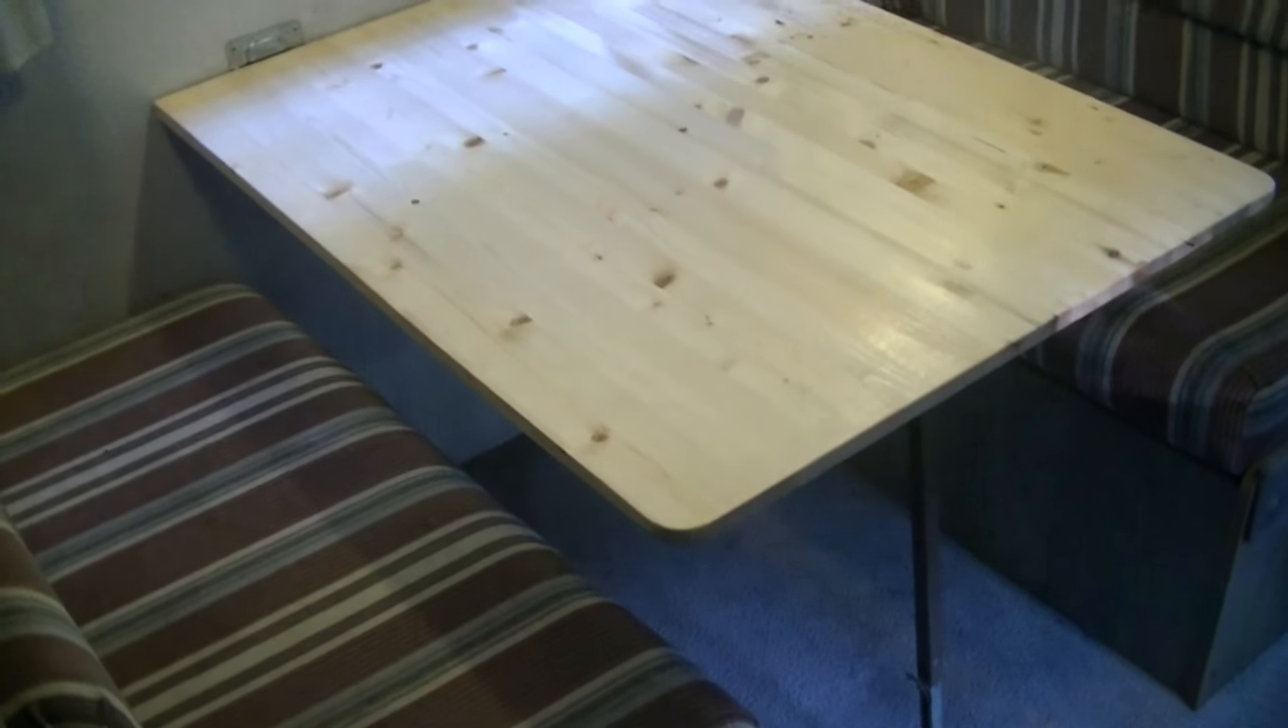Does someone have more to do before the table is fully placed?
No.